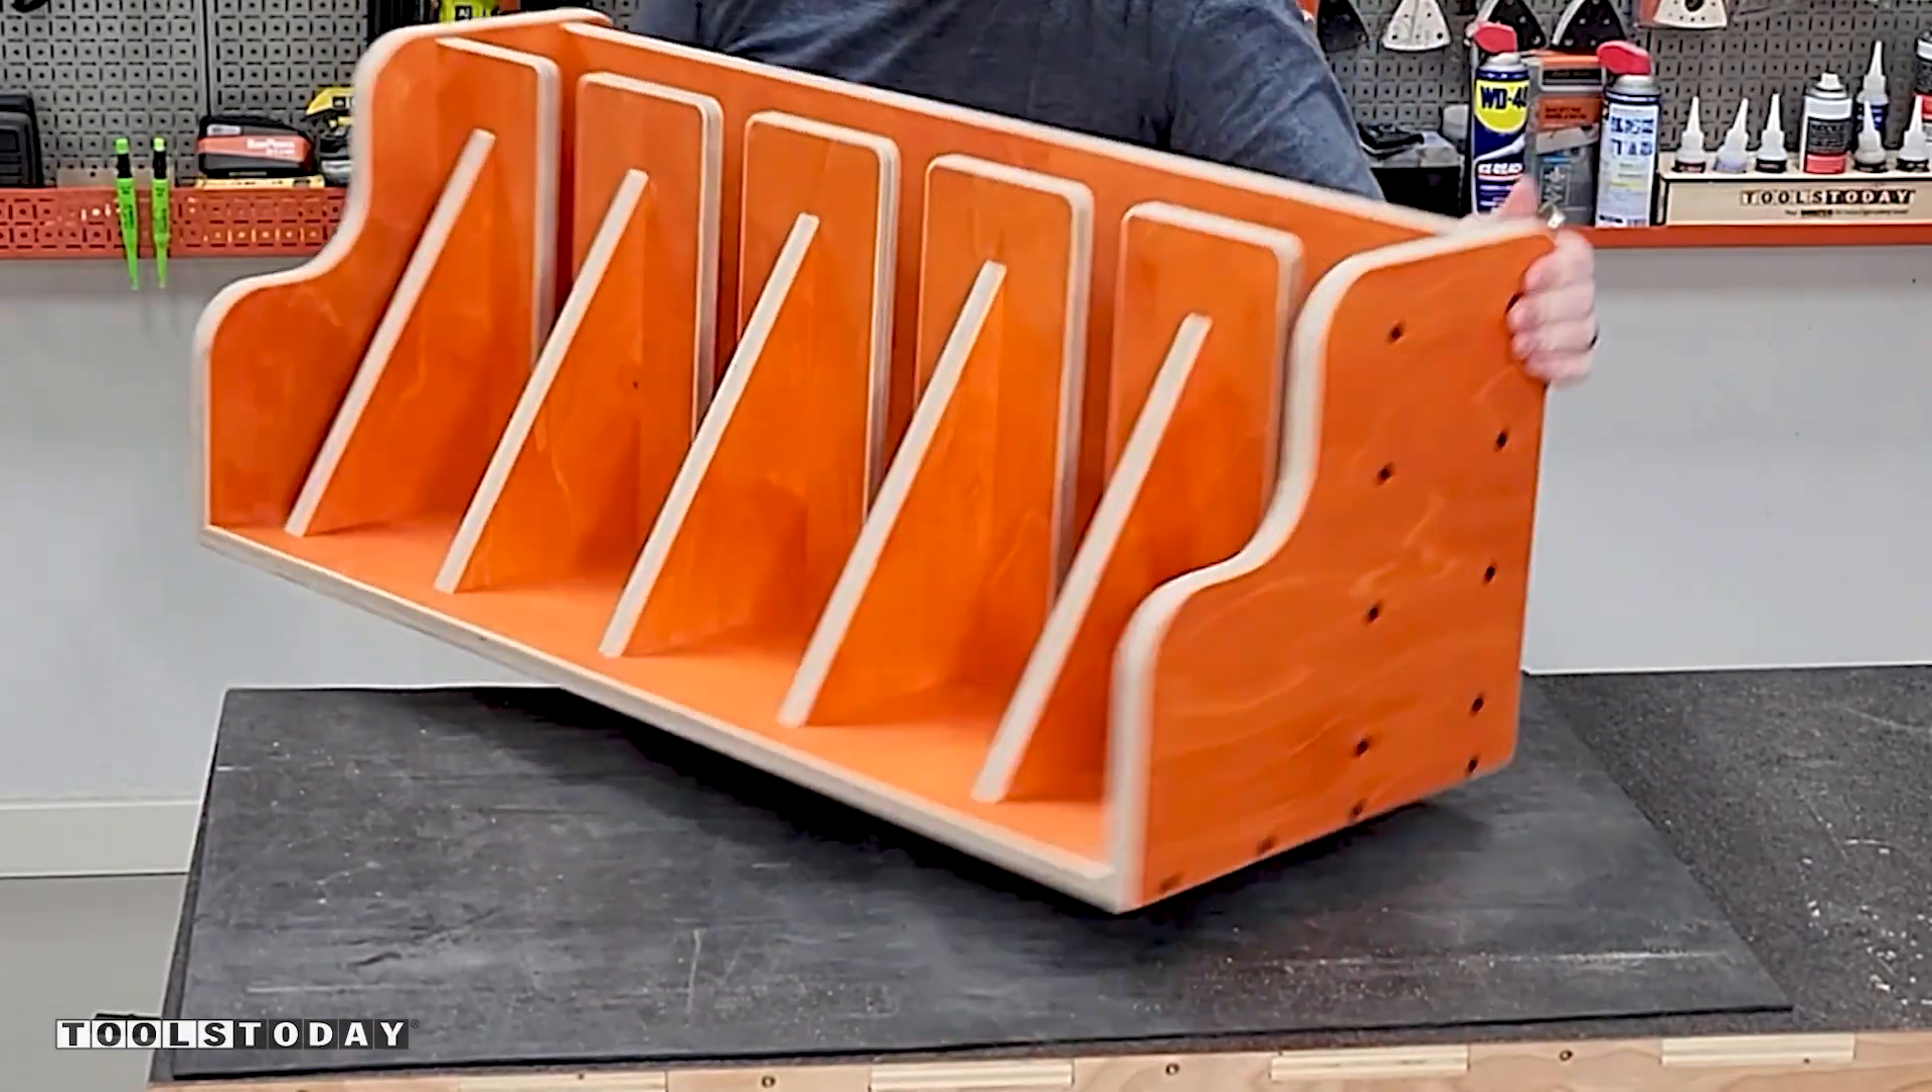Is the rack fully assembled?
Yes.